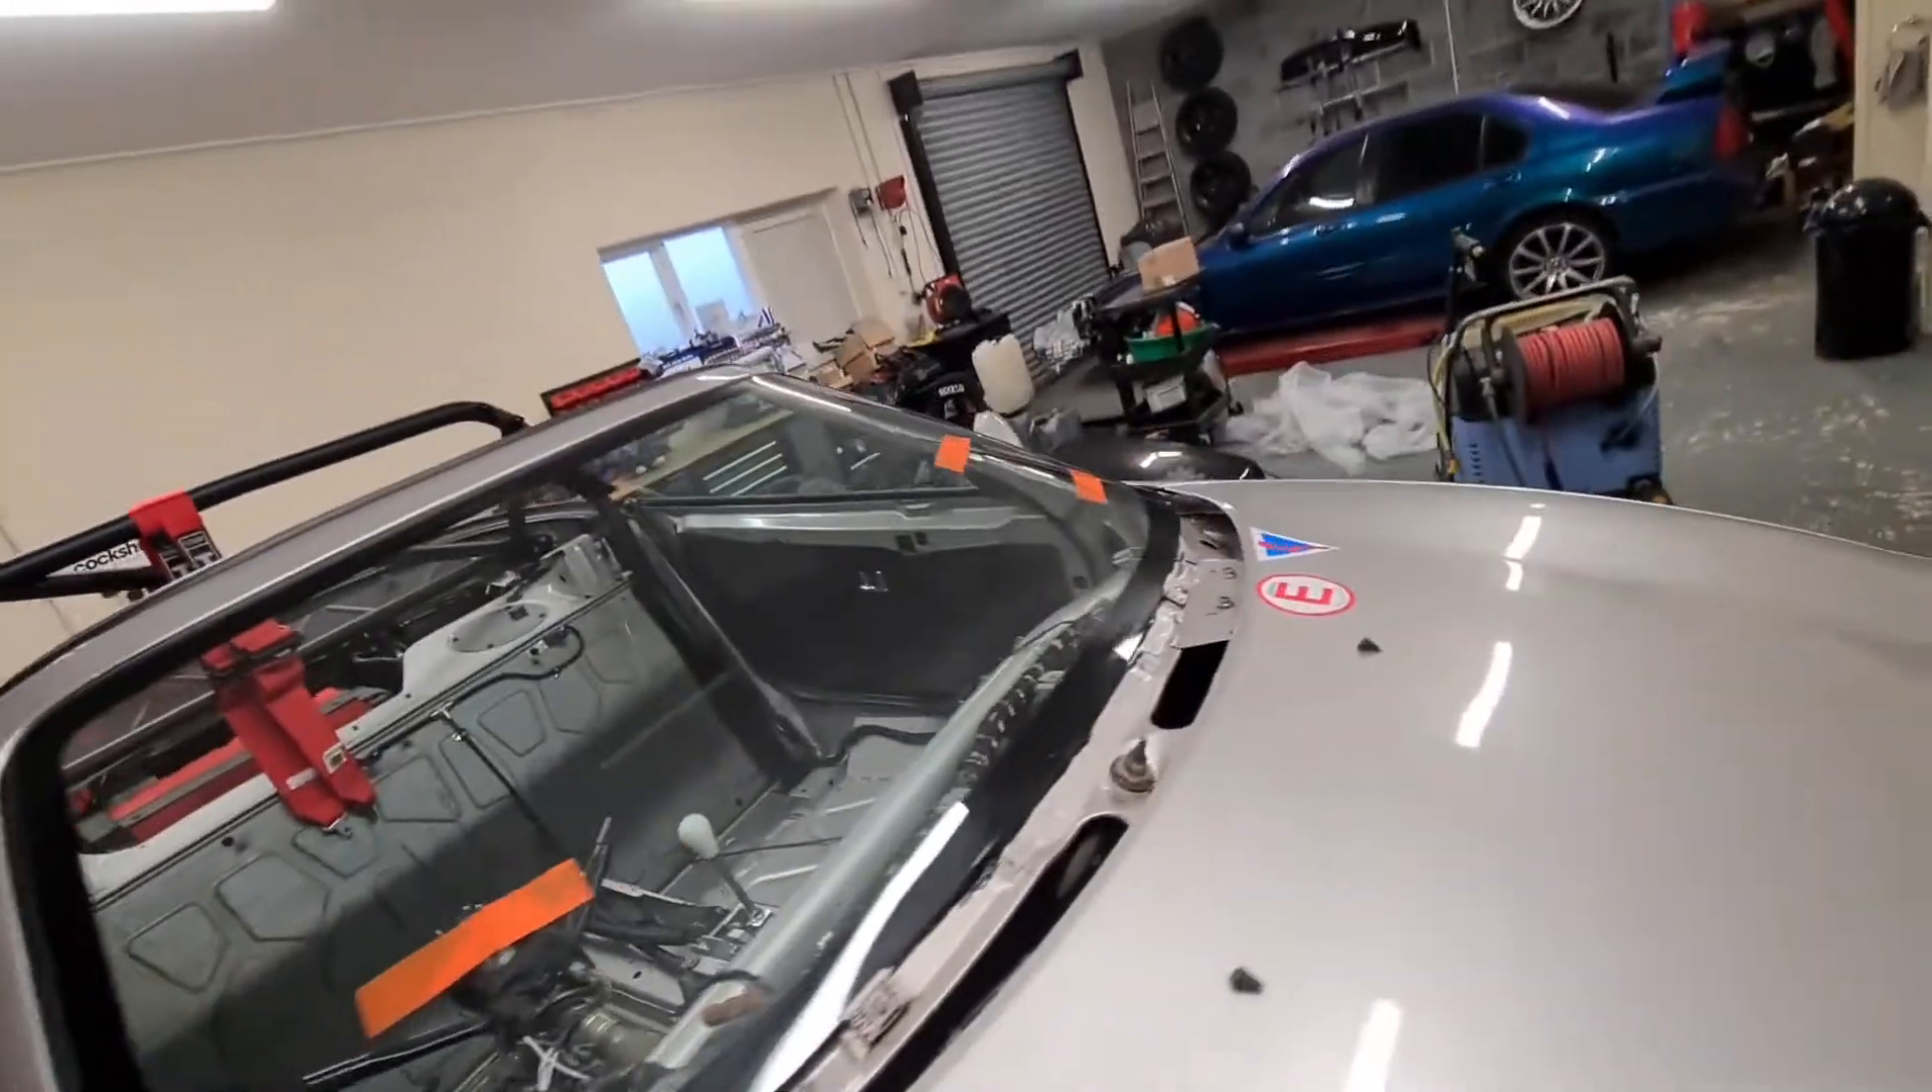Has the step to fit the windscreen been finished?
Yes.